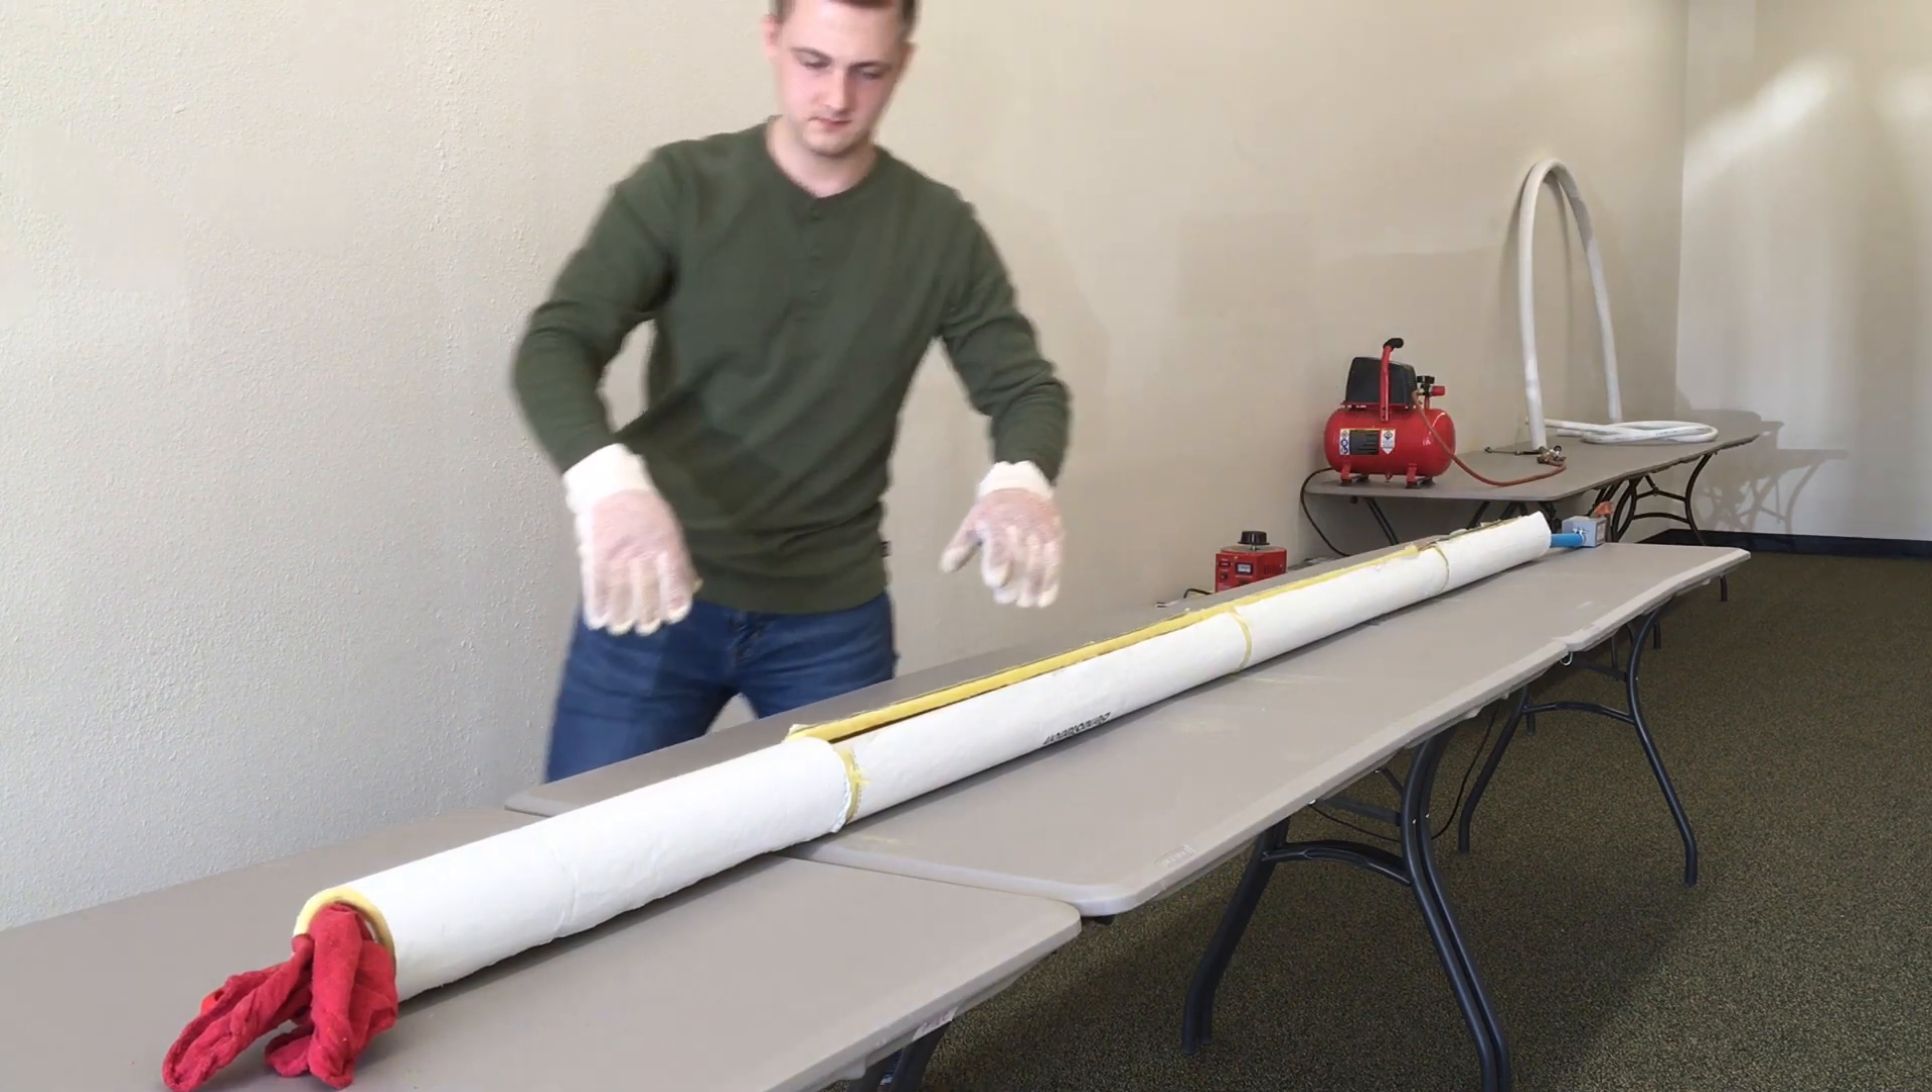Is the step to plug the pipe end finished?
Yes.